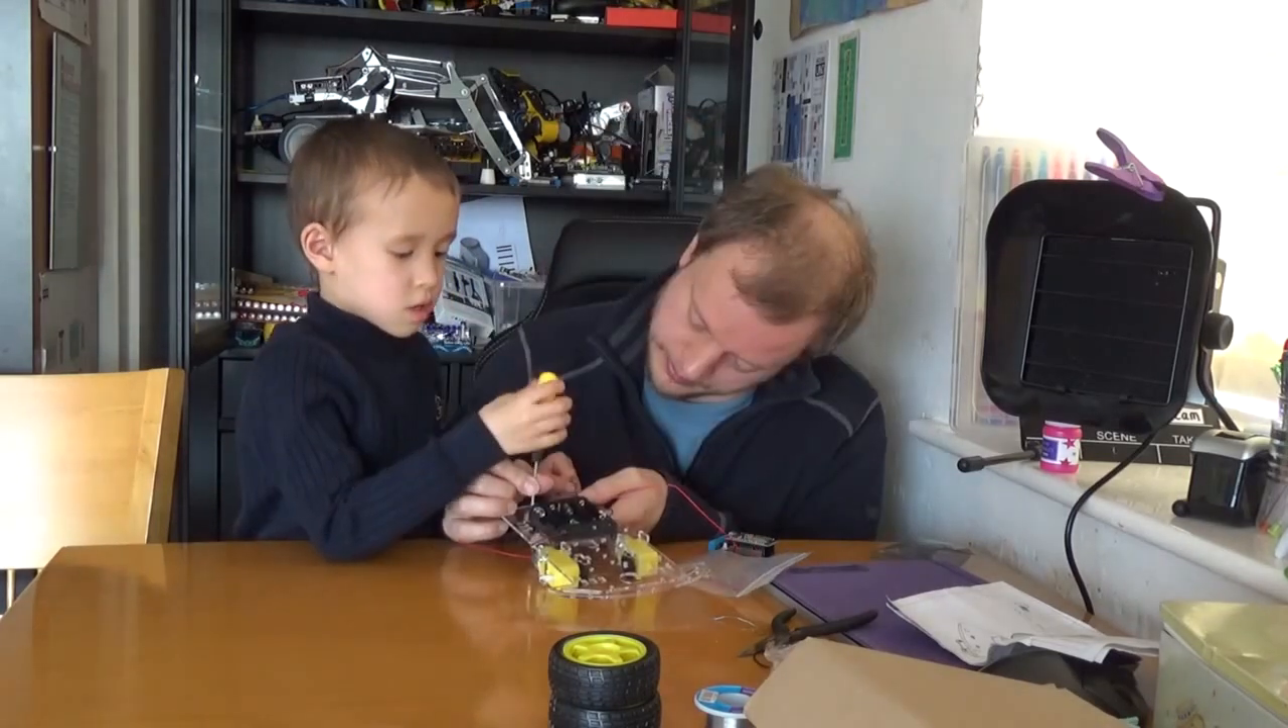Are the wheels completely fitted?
No.